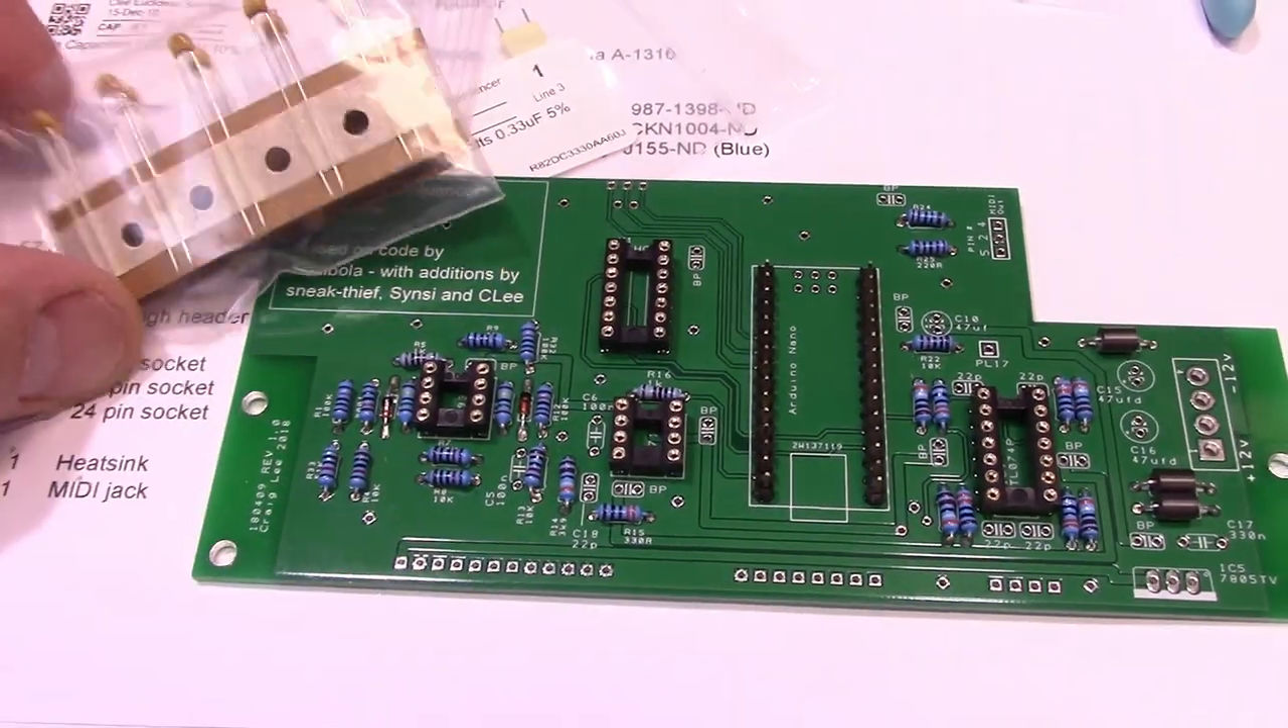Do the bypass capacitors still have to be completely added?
Yes.